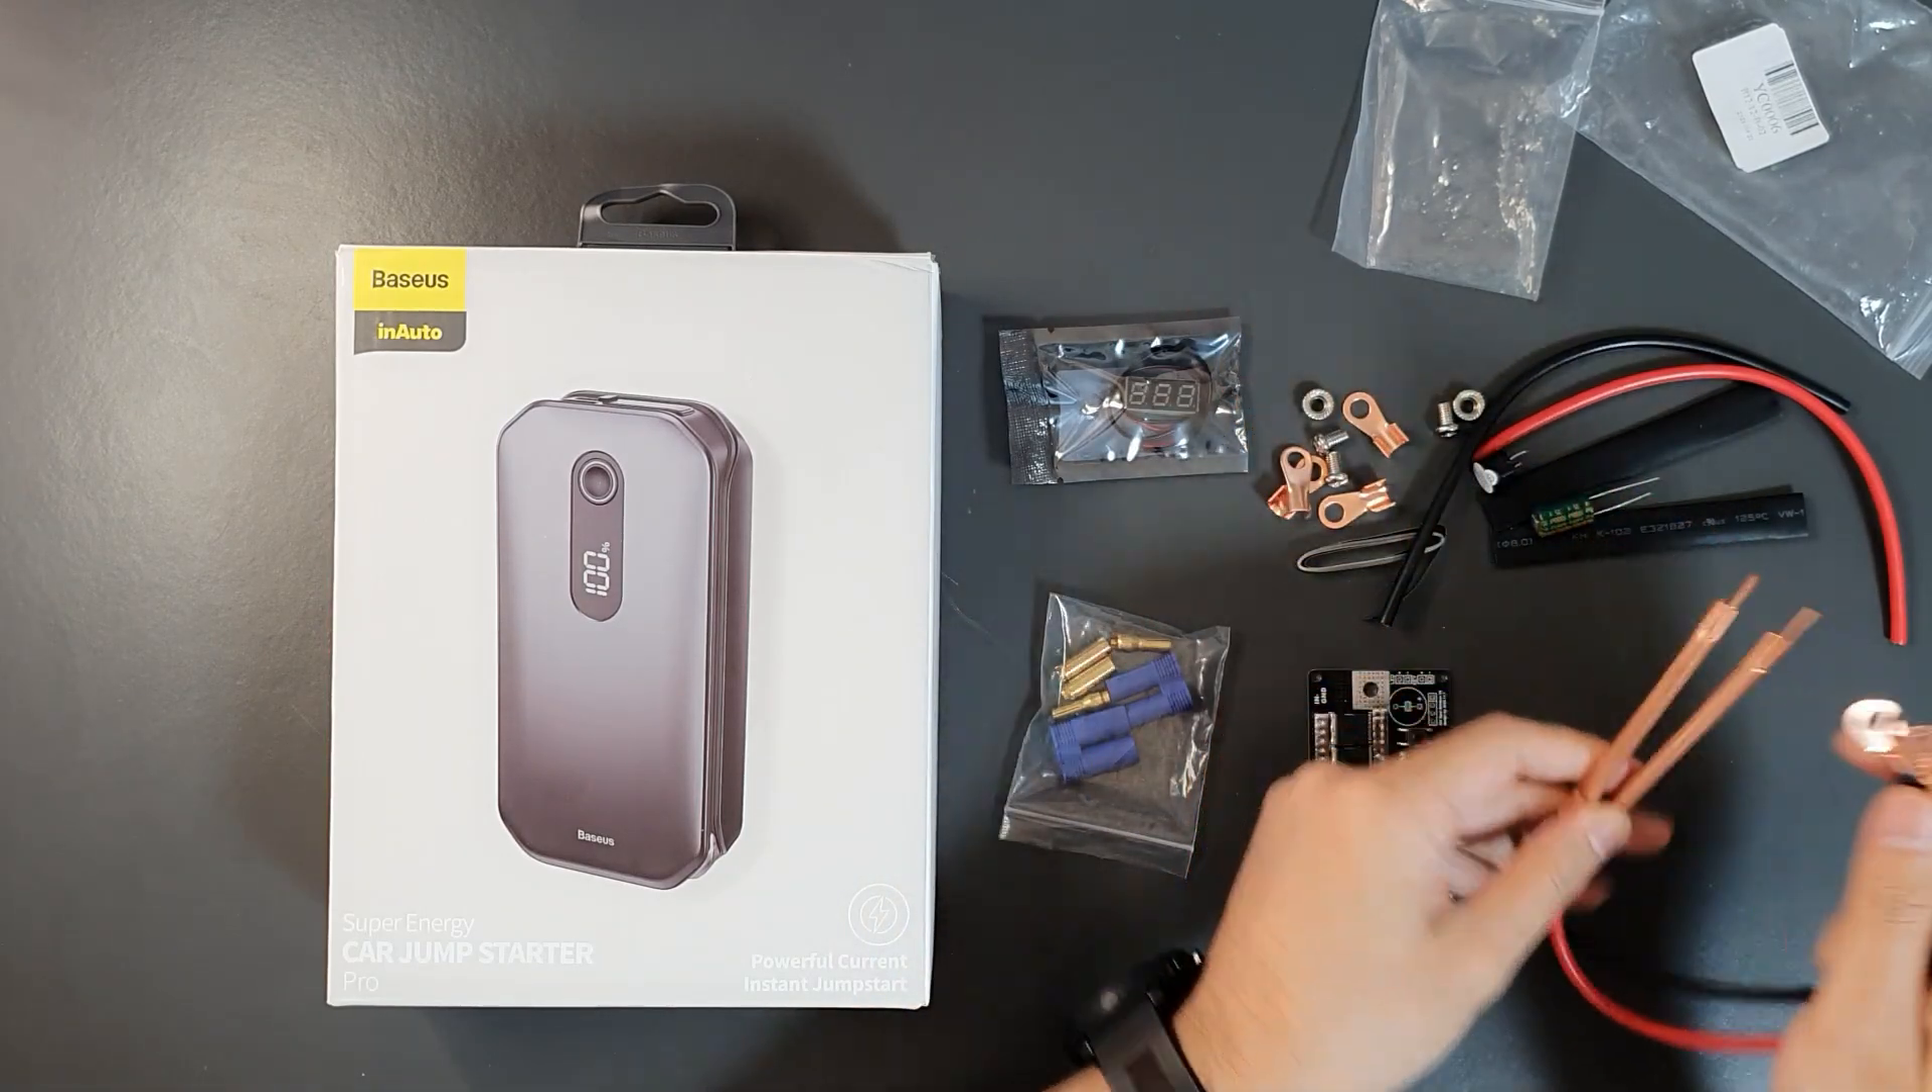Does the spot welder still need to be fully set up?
Yes.